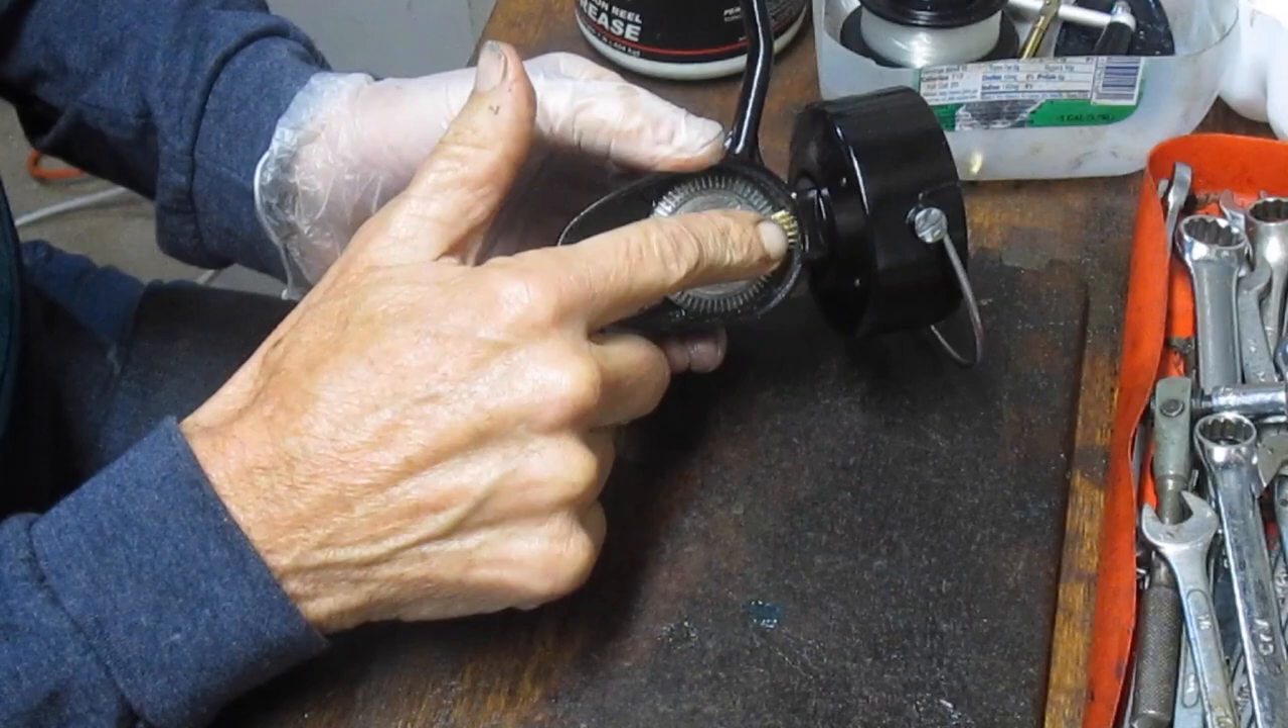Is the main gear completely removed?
No.